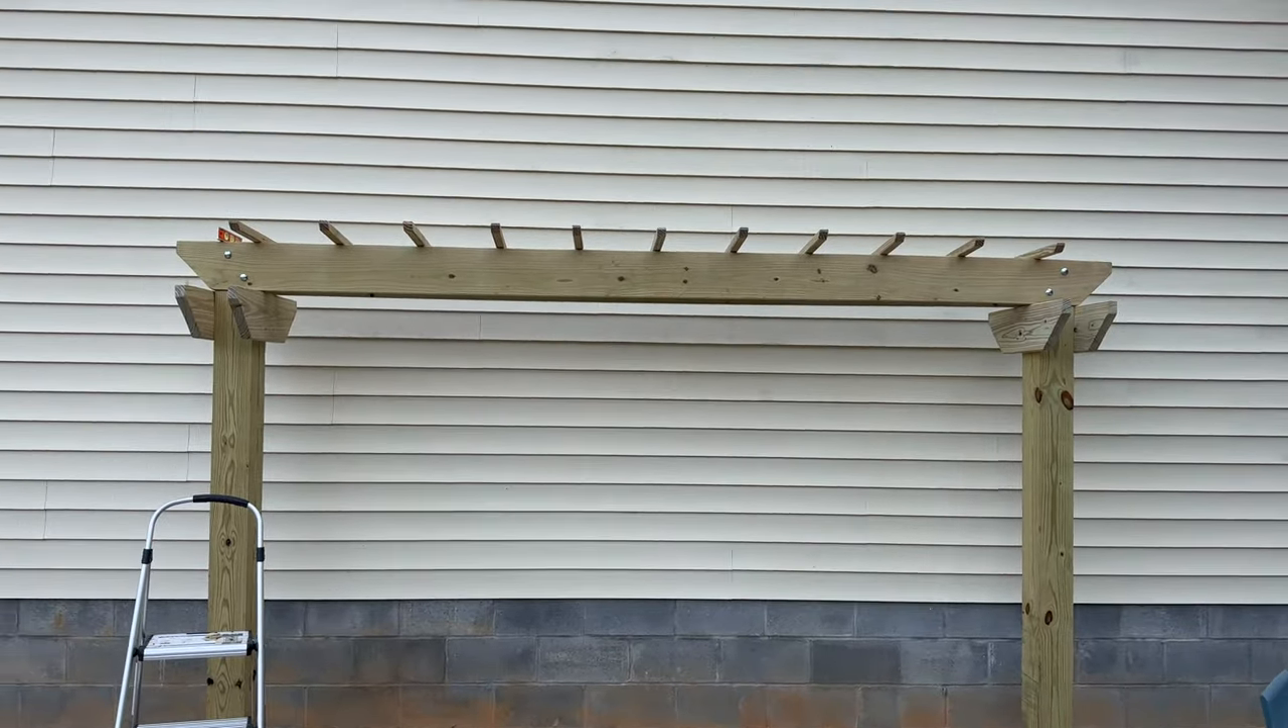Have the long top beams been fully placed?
Yes.